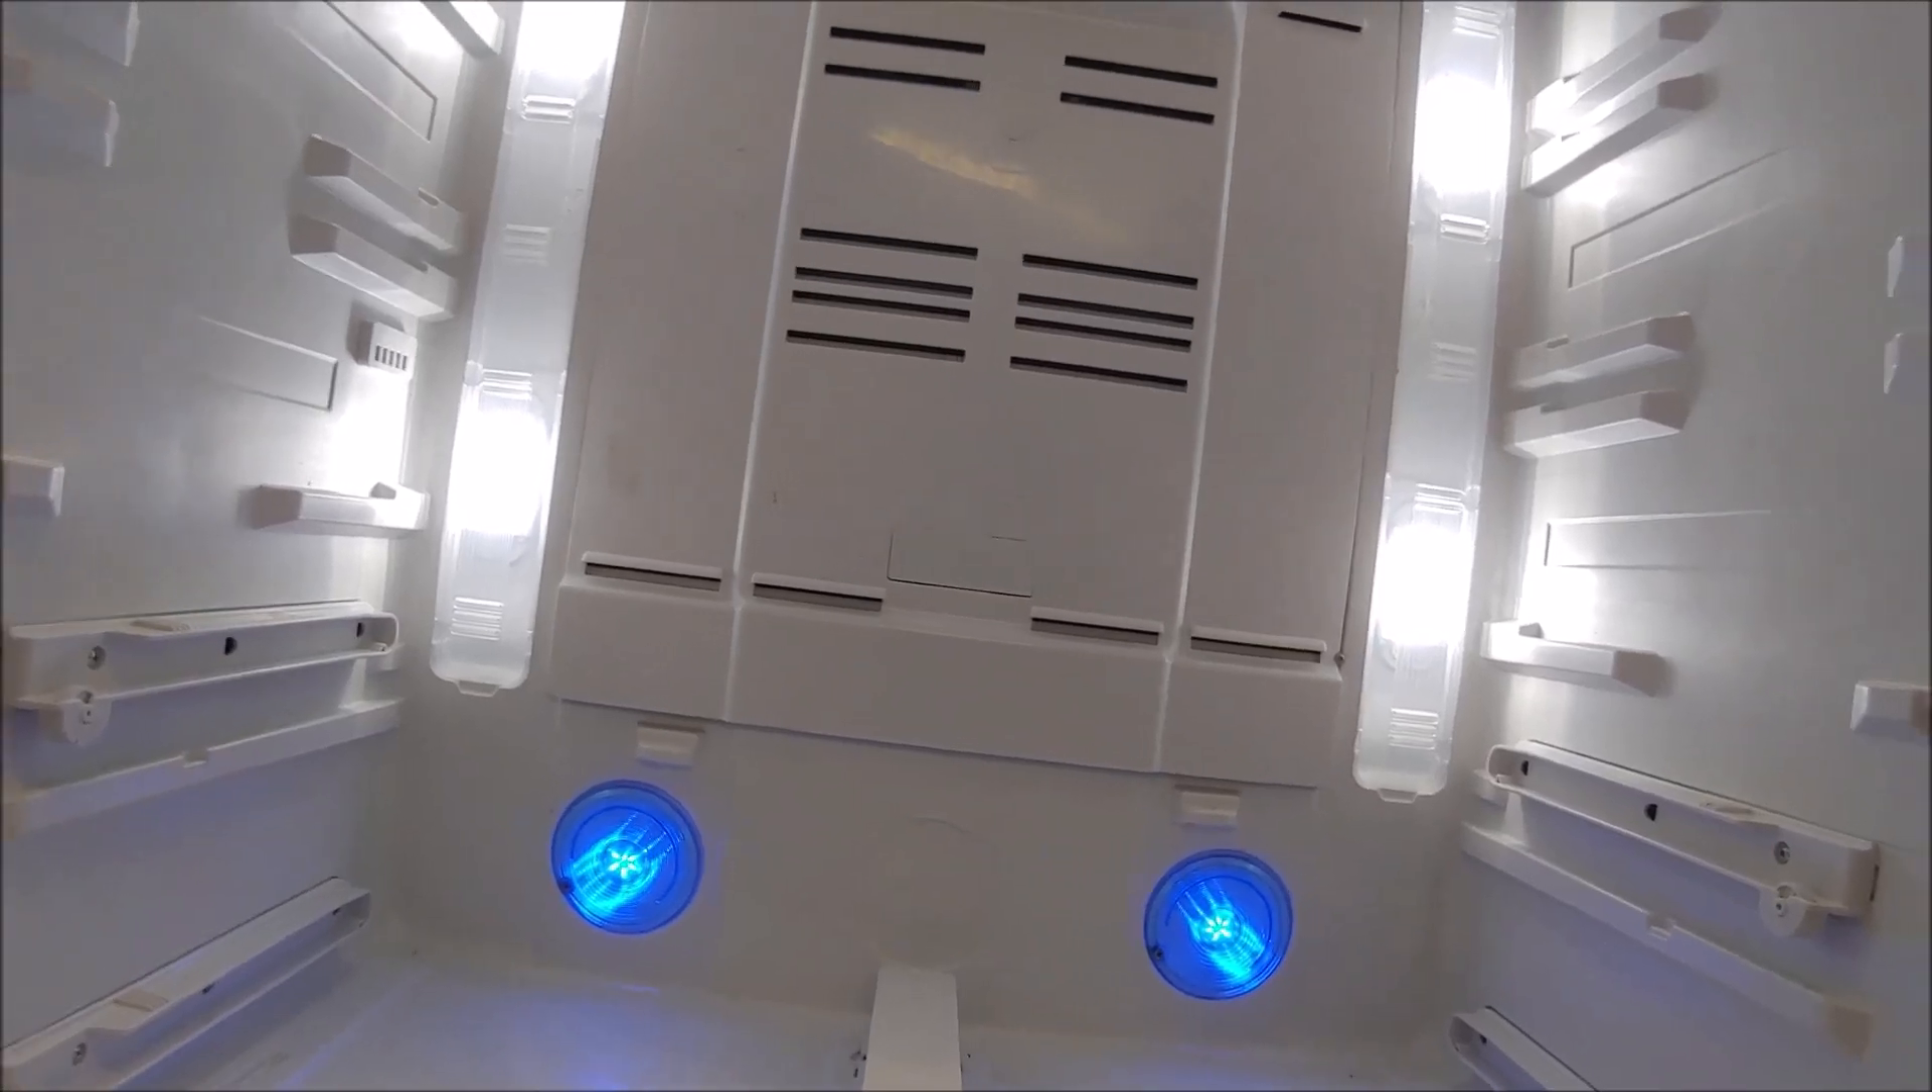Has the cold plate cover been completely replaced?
Yes.